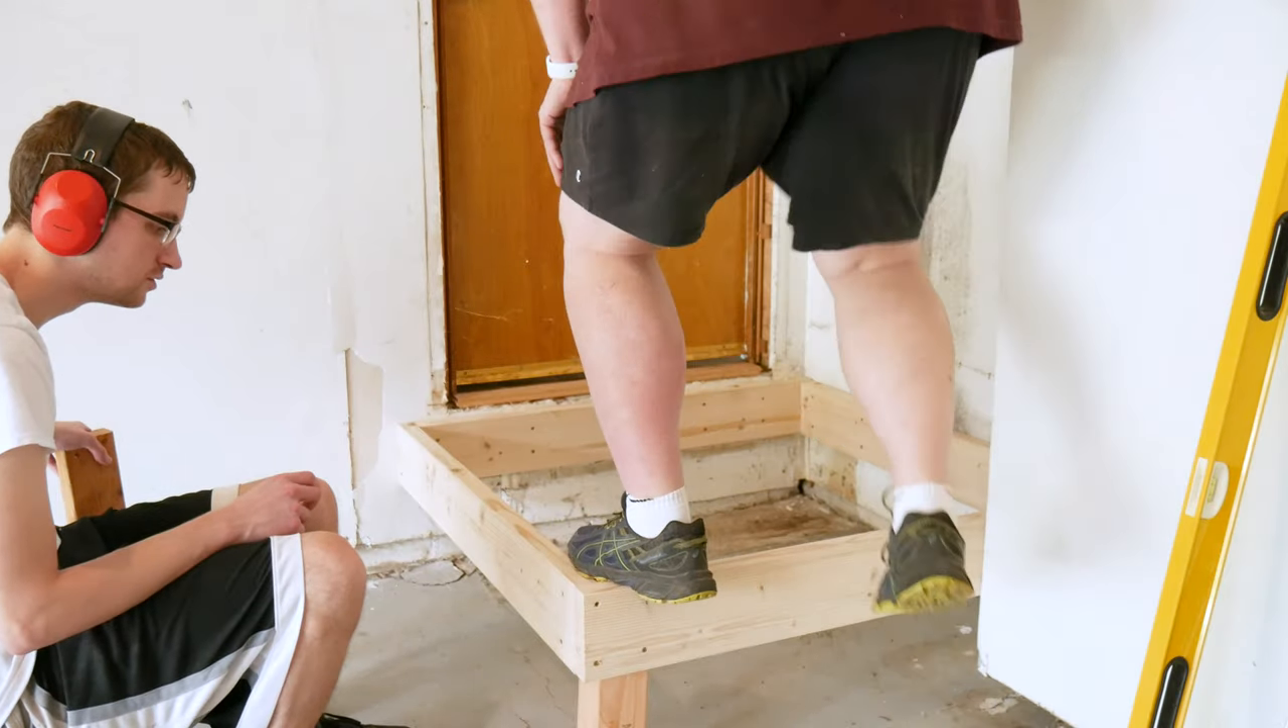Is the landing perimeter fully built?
Yes.